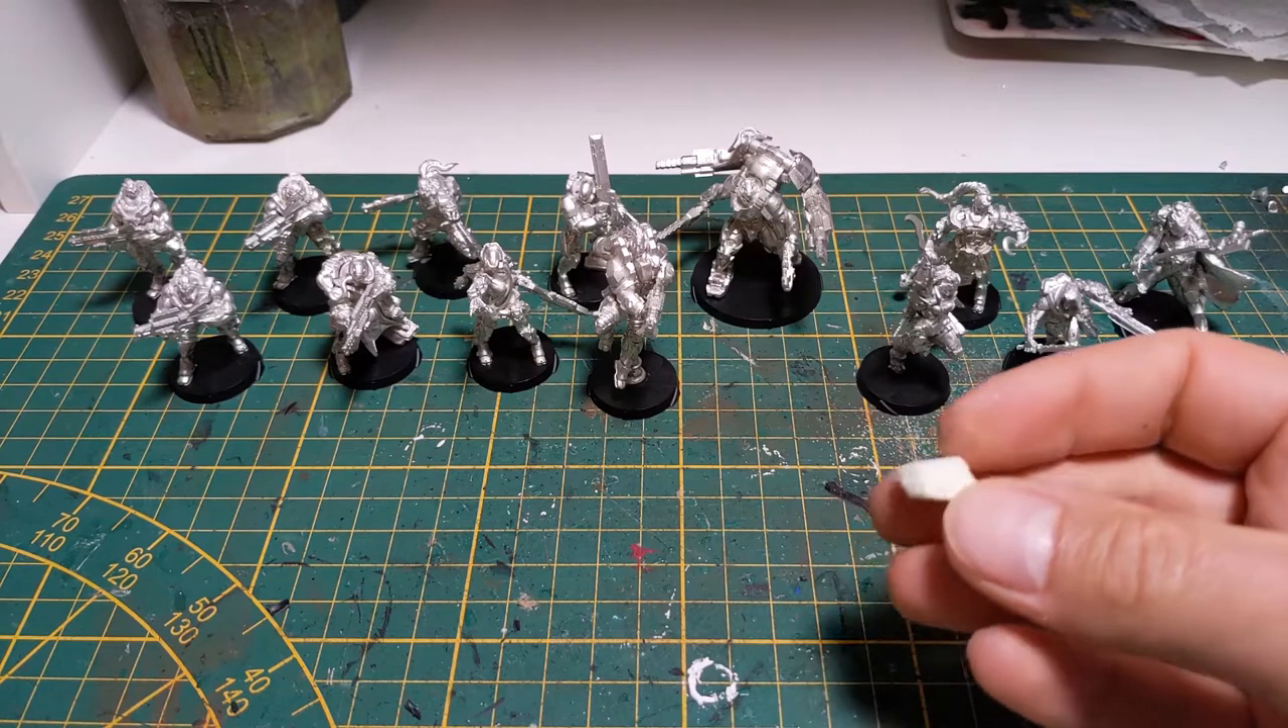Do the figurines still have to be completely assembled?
No.